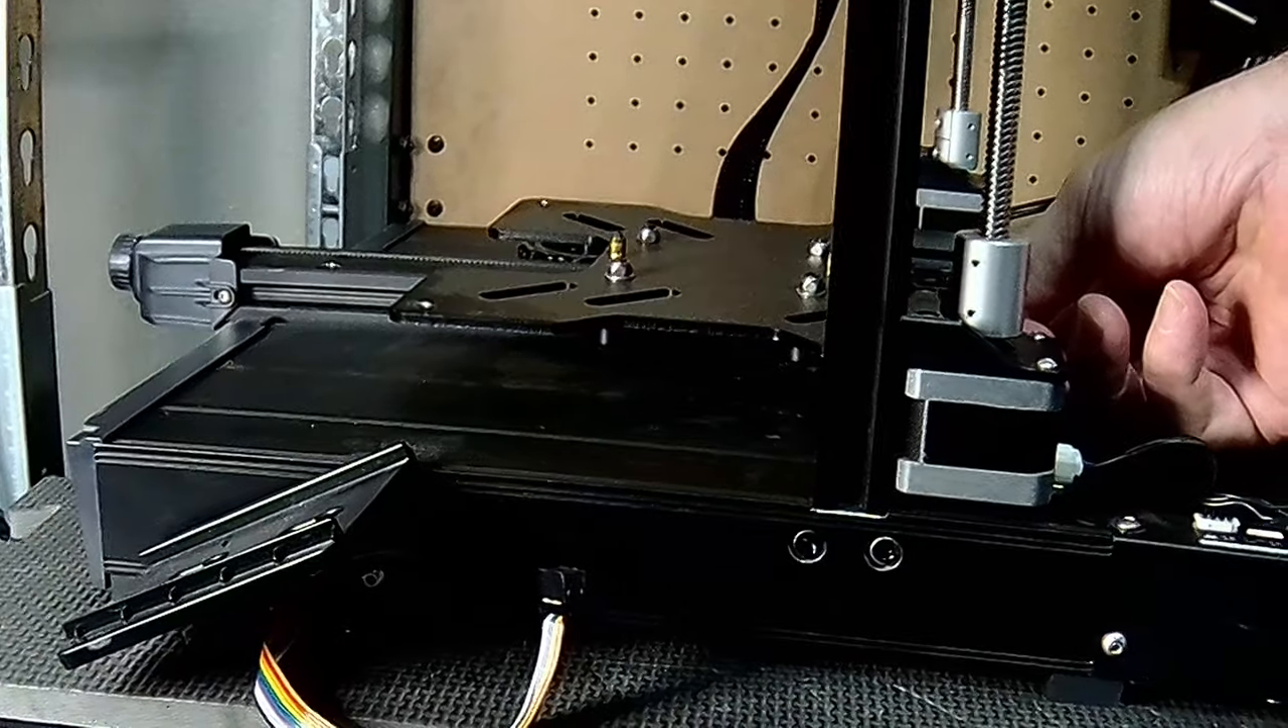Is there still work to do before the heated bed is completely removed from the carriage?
No.